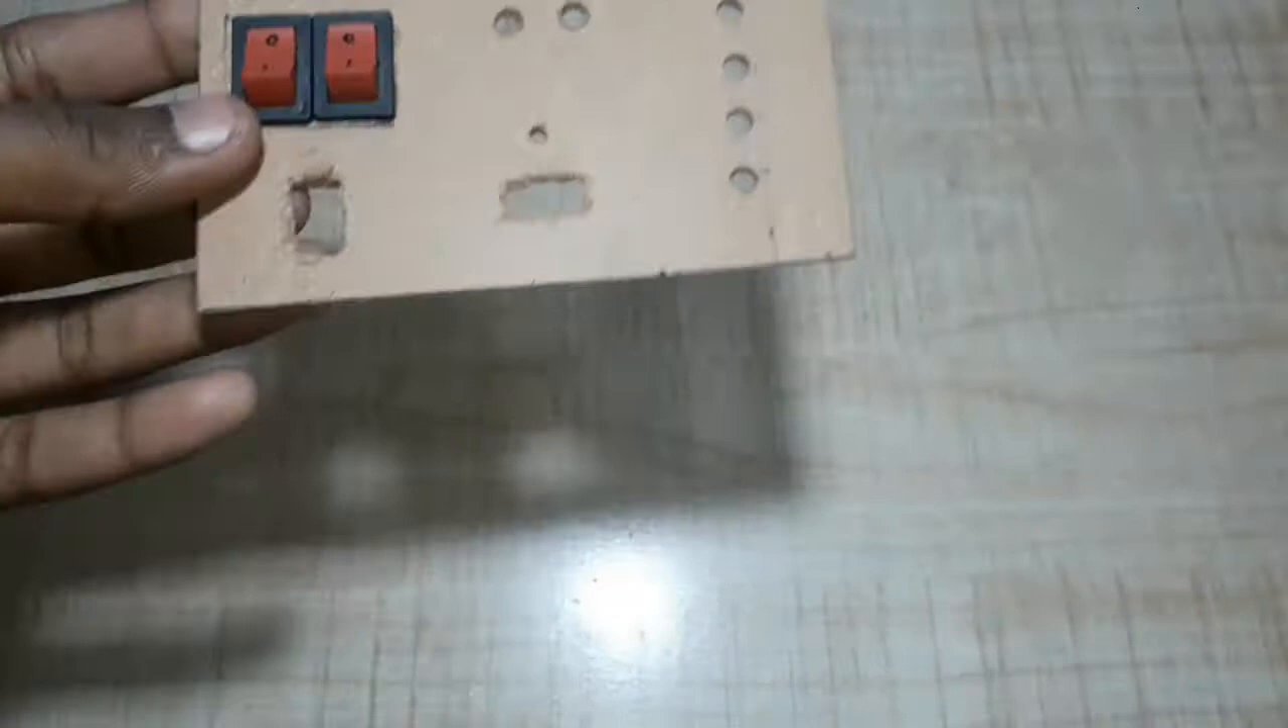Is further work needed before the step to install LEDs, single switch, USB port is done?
Yes.